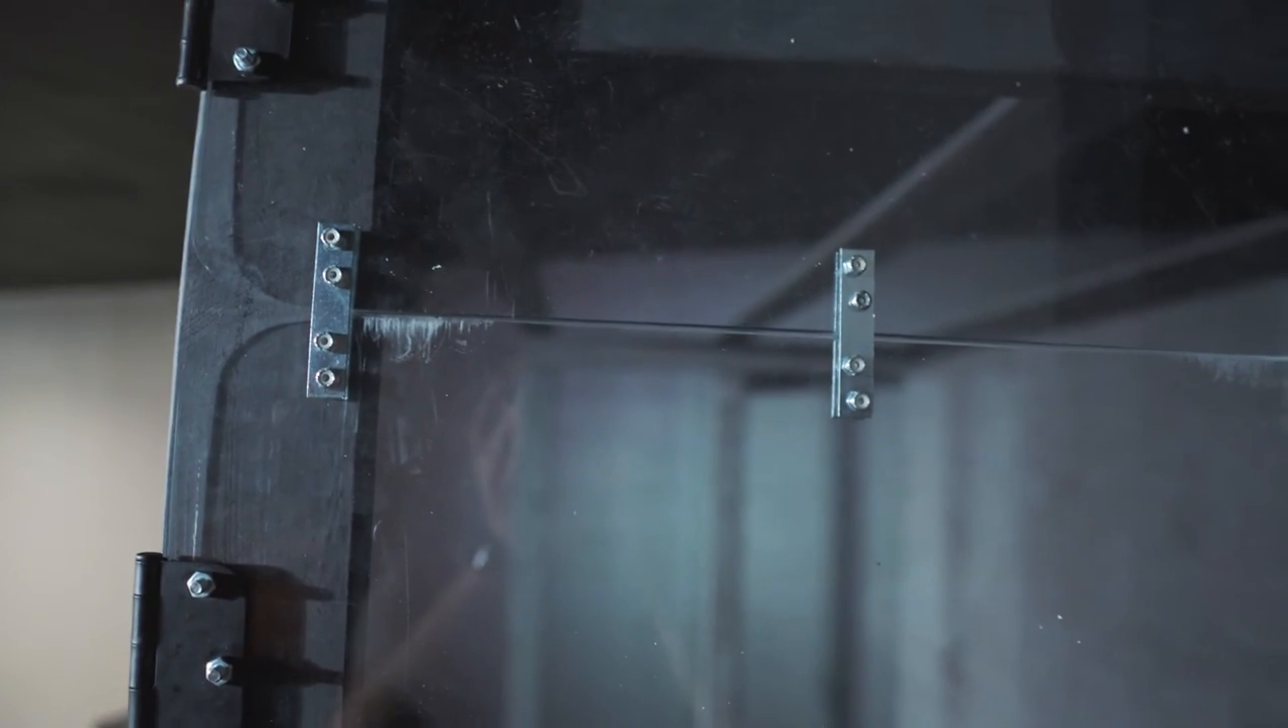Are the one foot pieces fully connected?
Yes.